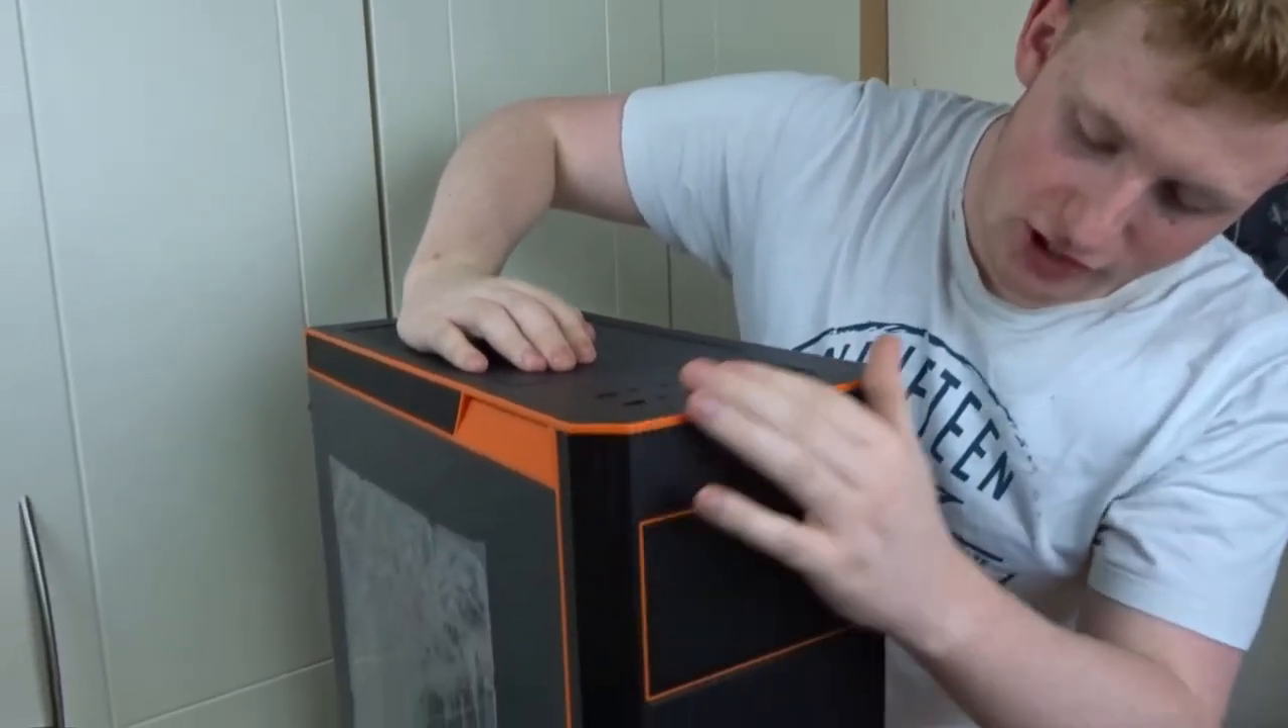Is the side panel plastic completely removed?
No.